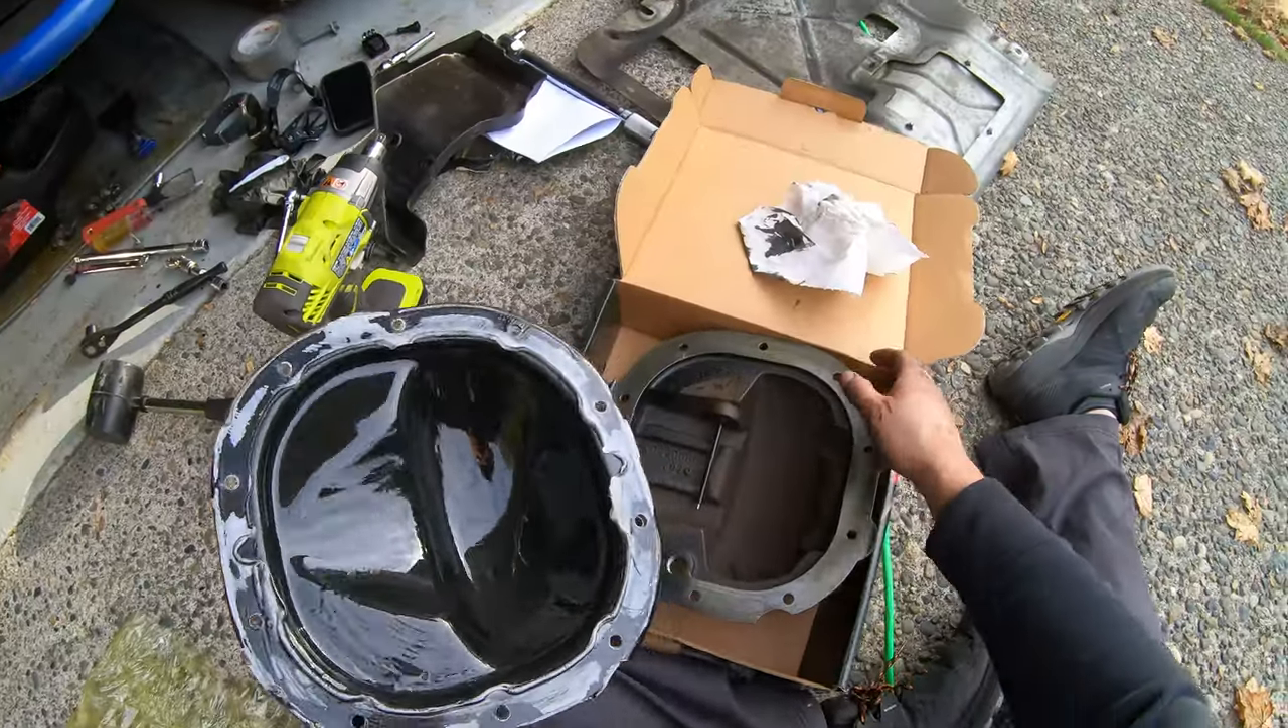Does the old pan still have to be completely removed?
No.